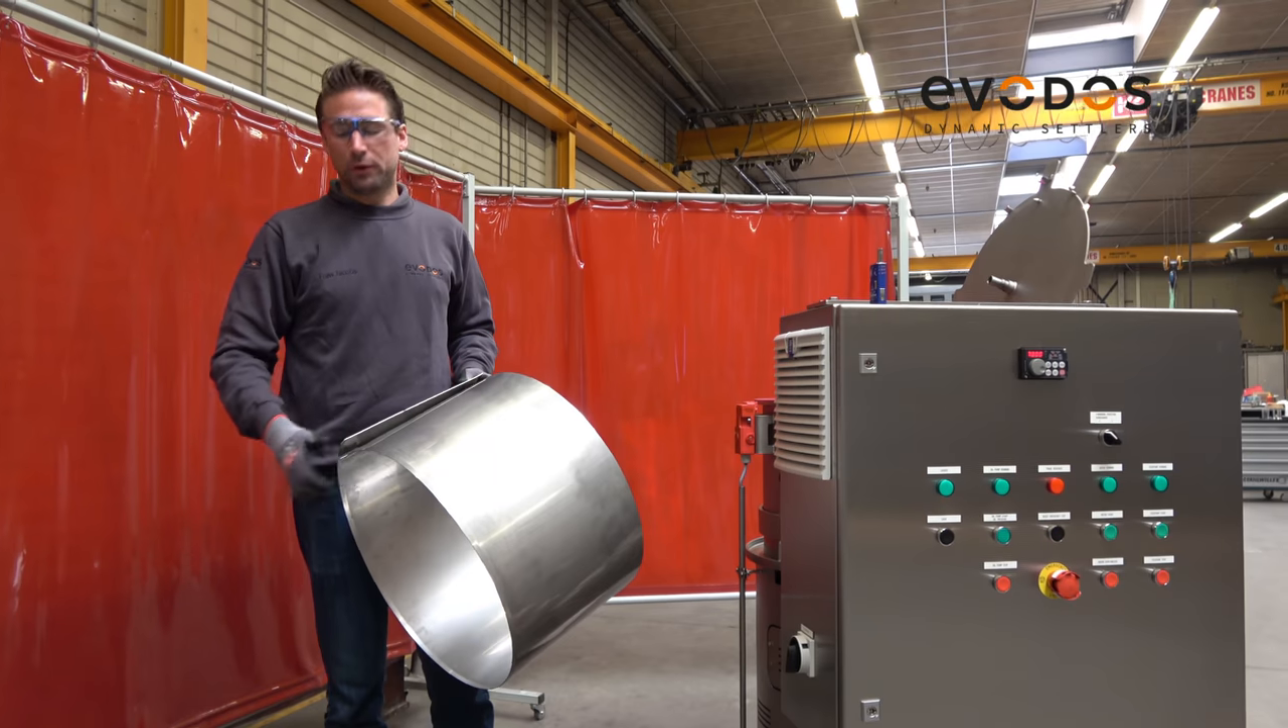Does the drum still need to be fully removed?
No.